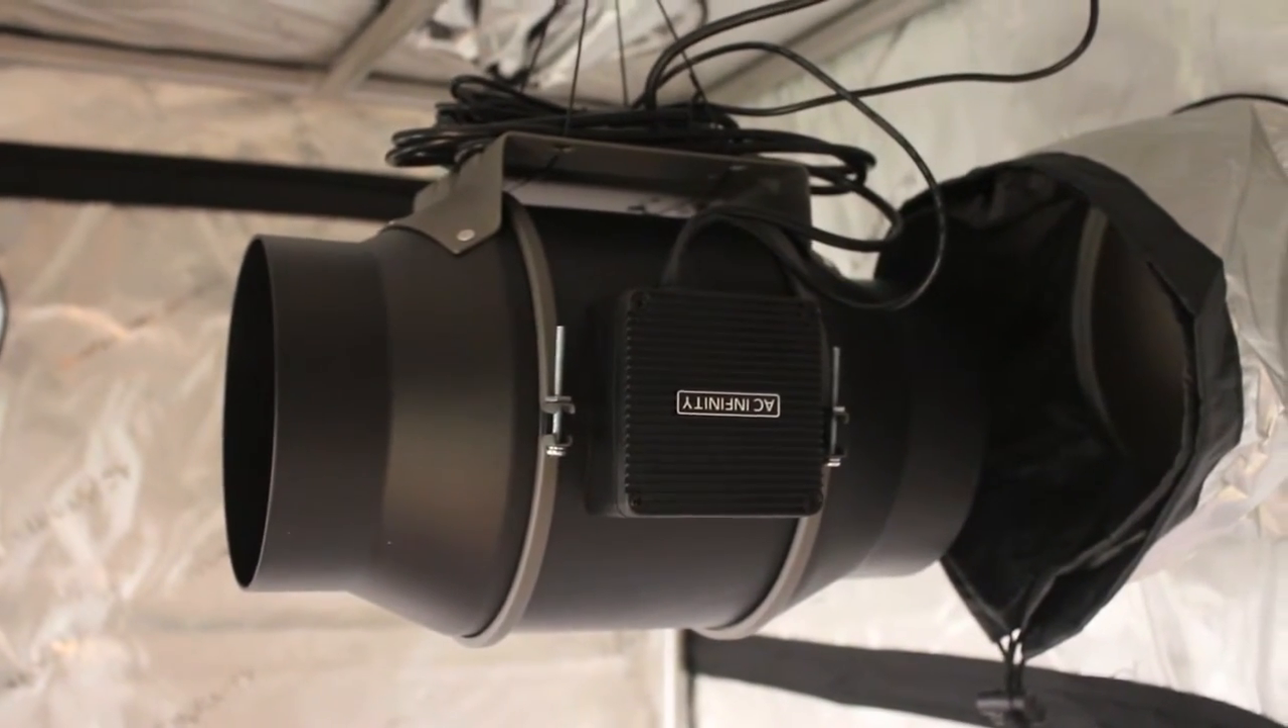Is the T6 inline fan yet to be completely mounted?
No.